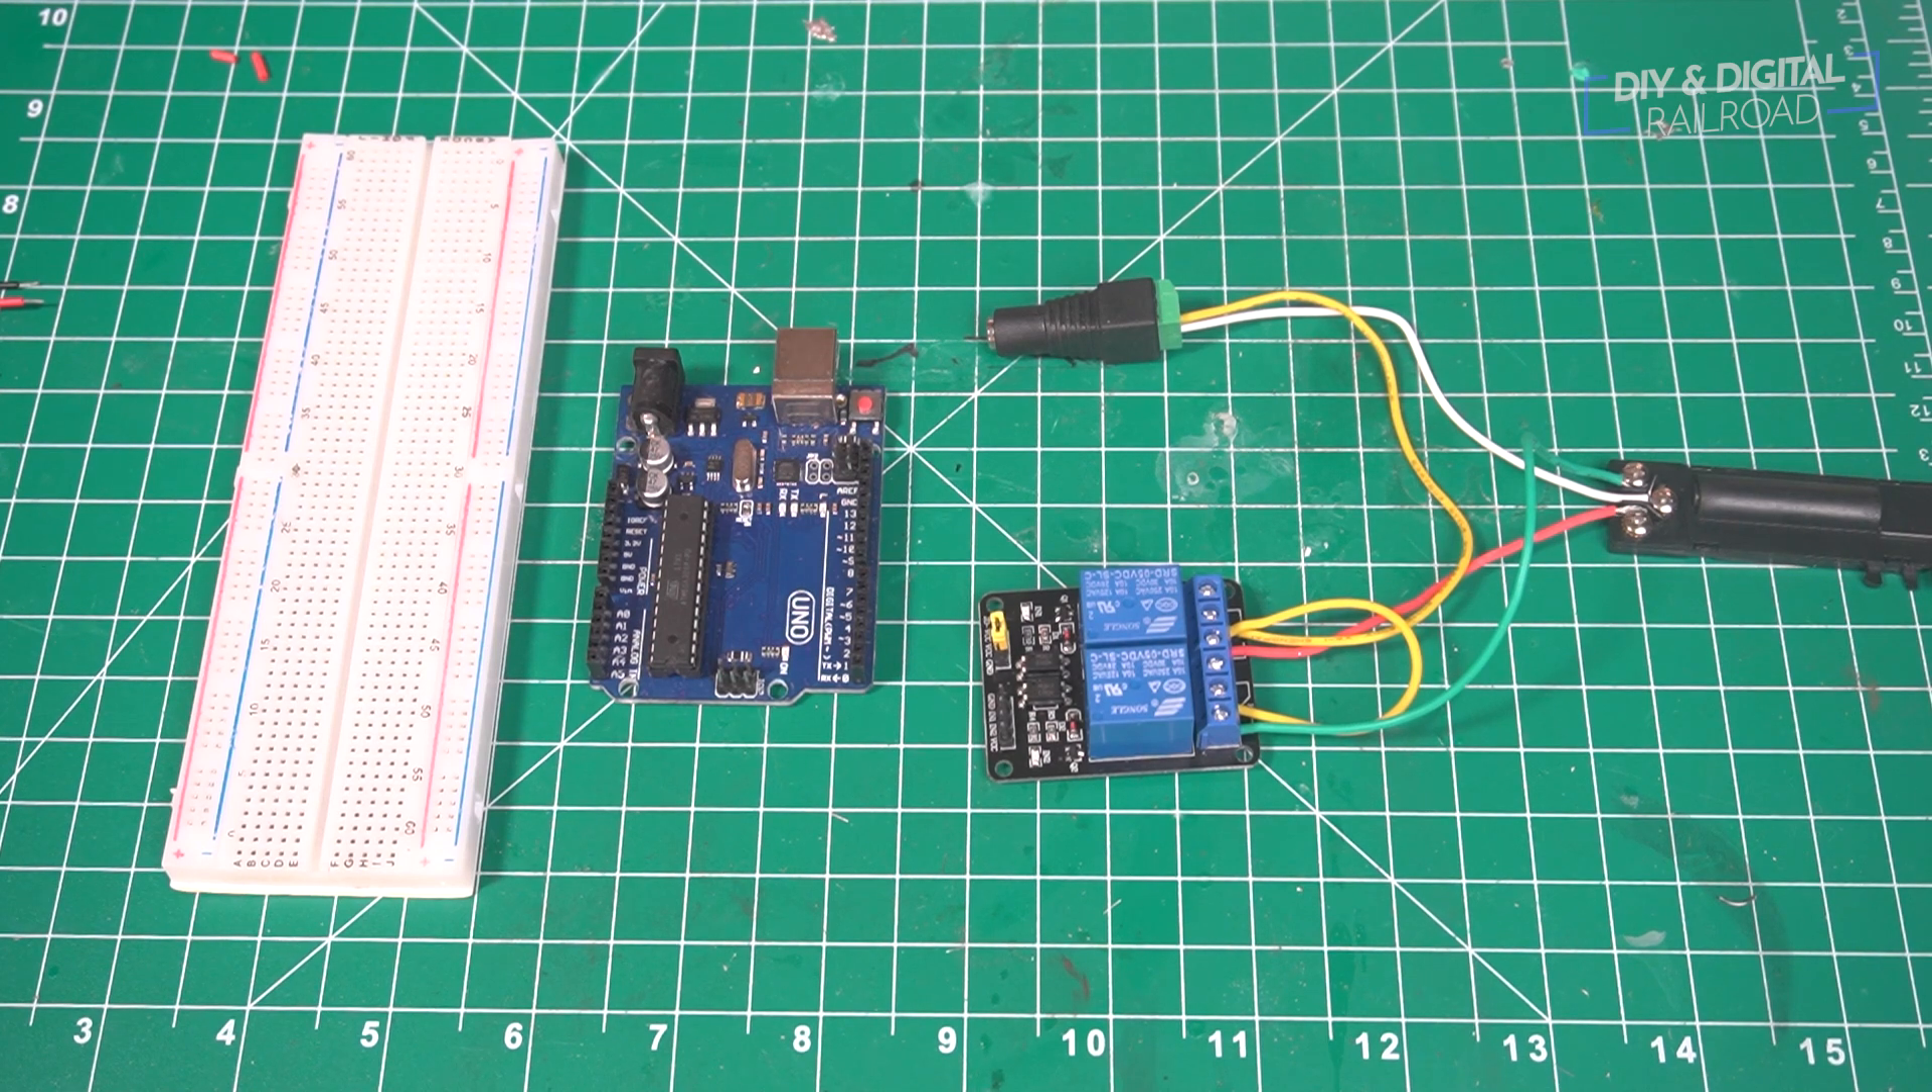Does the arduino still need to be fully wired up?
Yes.